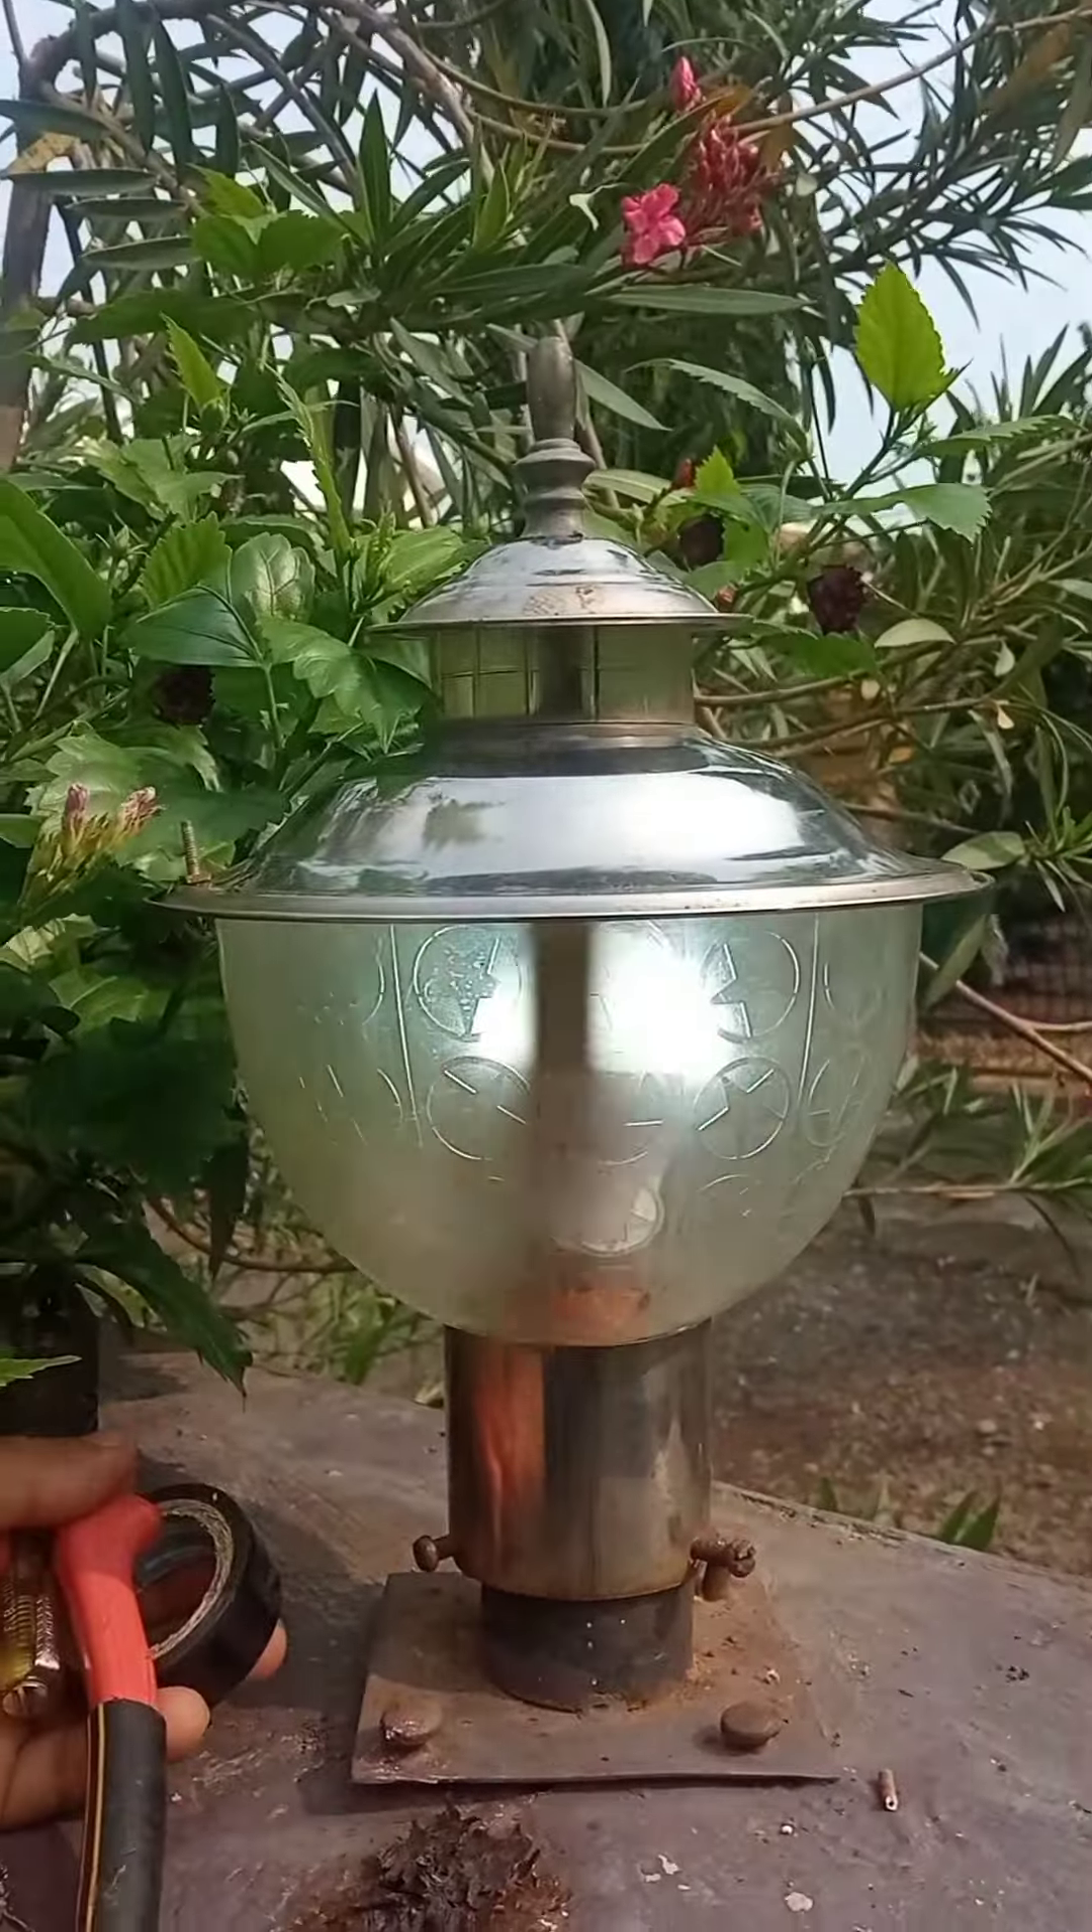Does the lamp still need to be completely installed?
No.